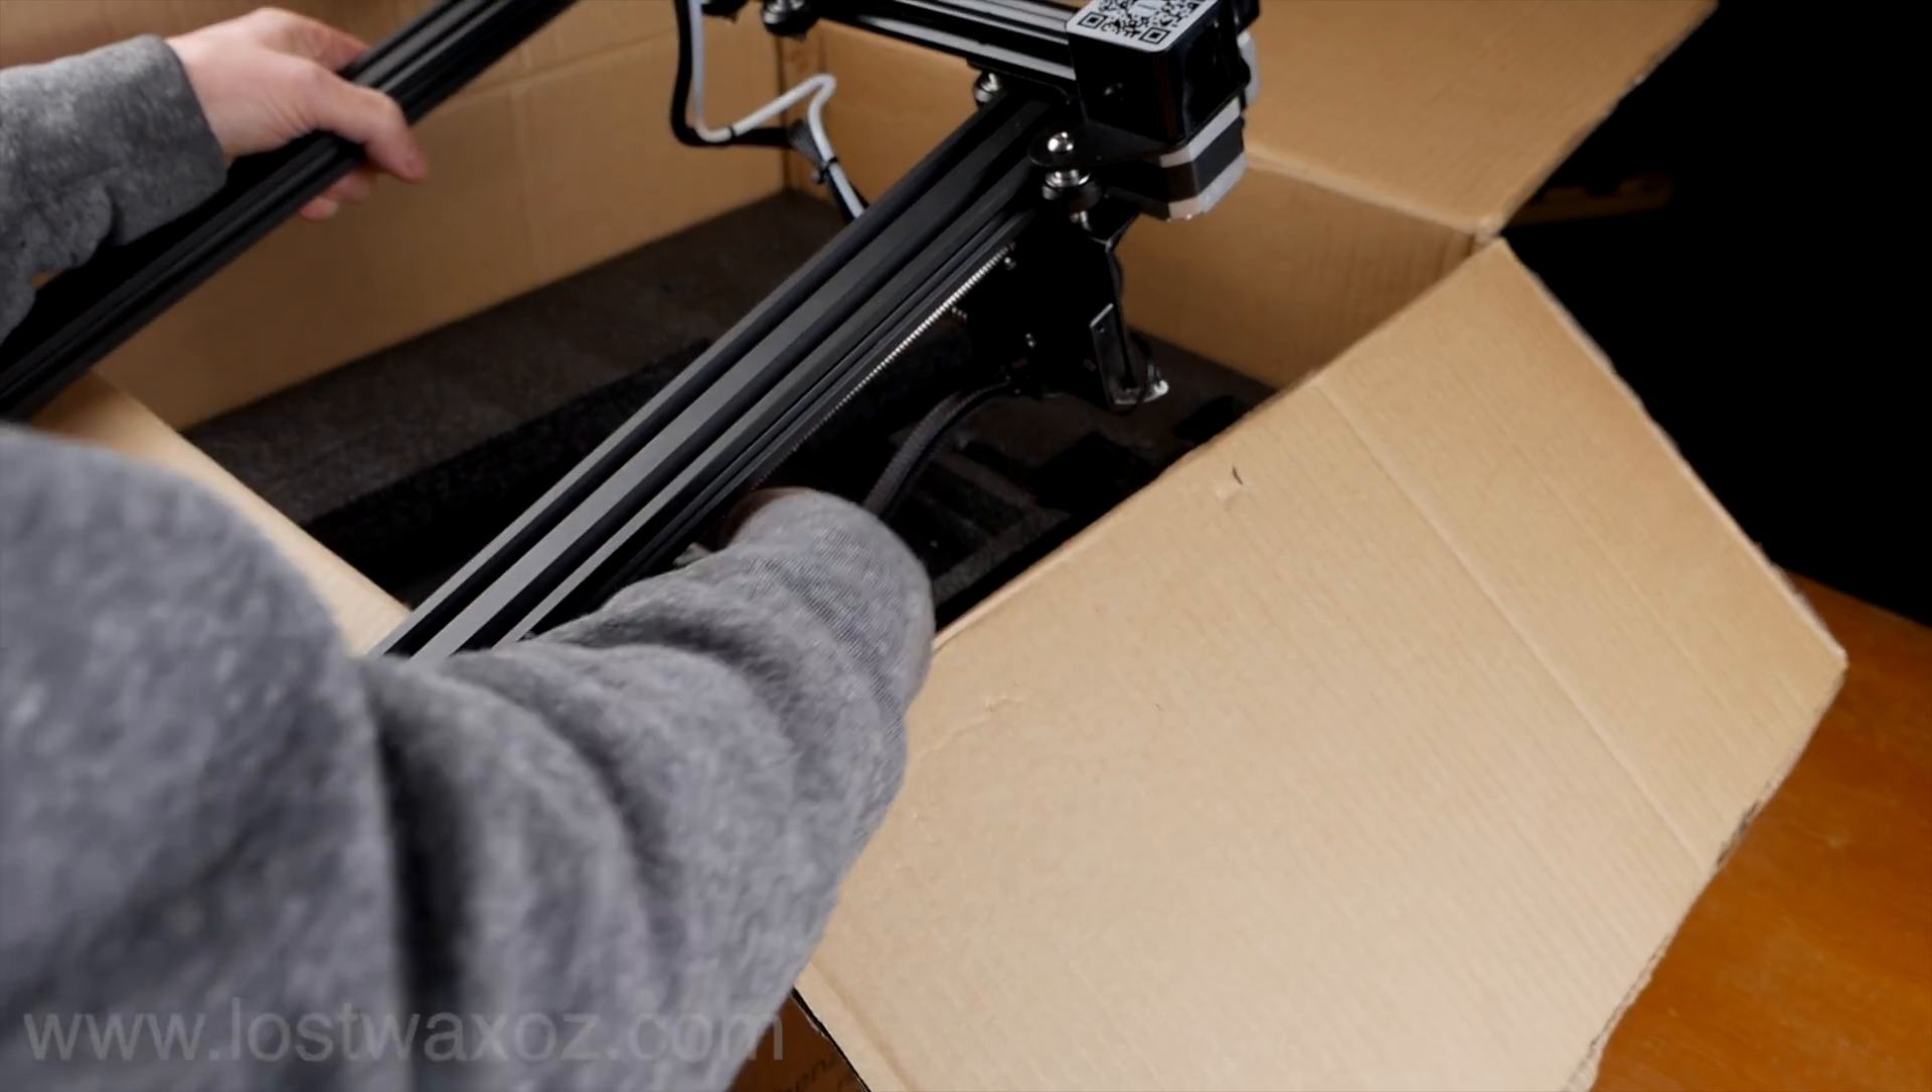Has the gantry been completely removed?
No.